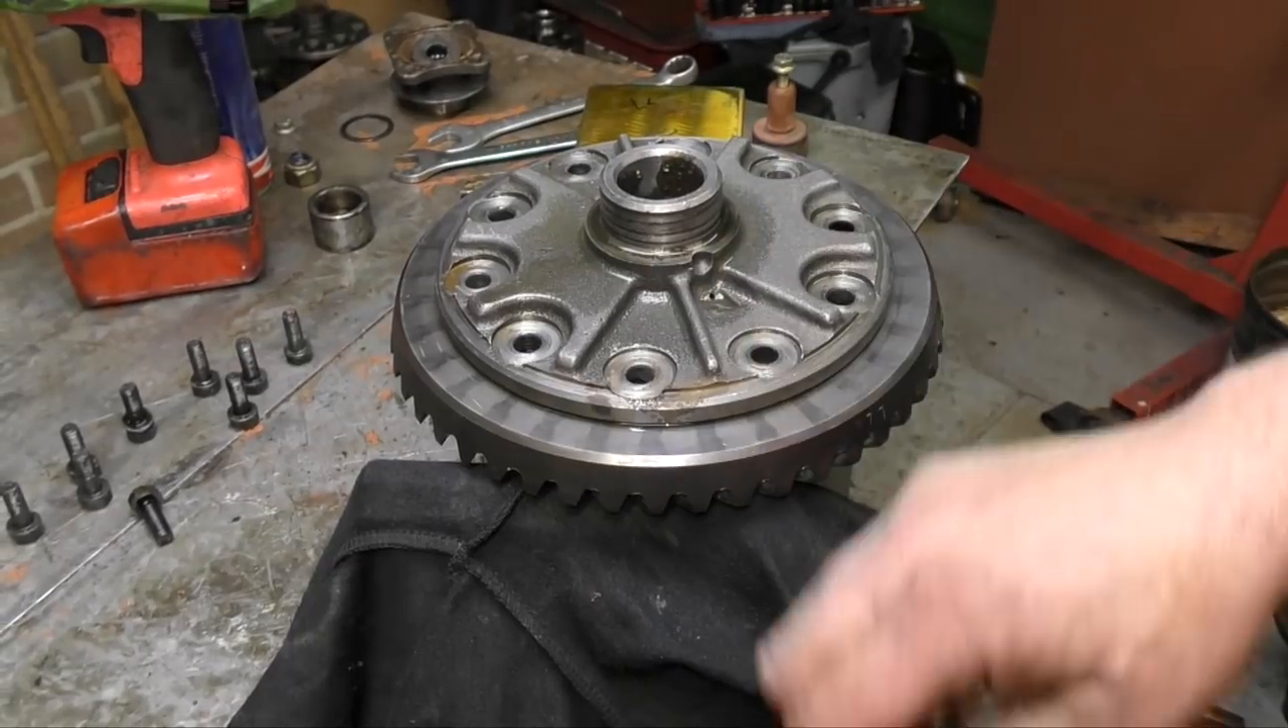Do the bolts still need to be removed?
No.